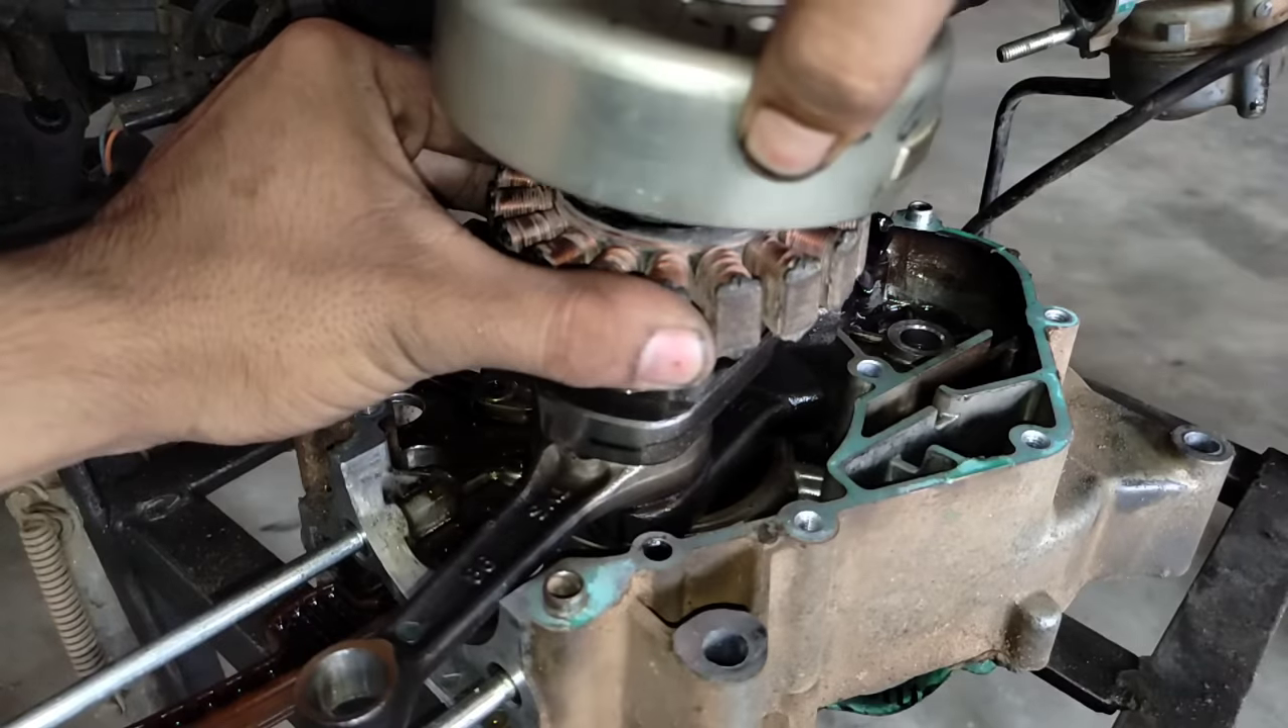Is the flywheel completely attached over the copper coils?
No.